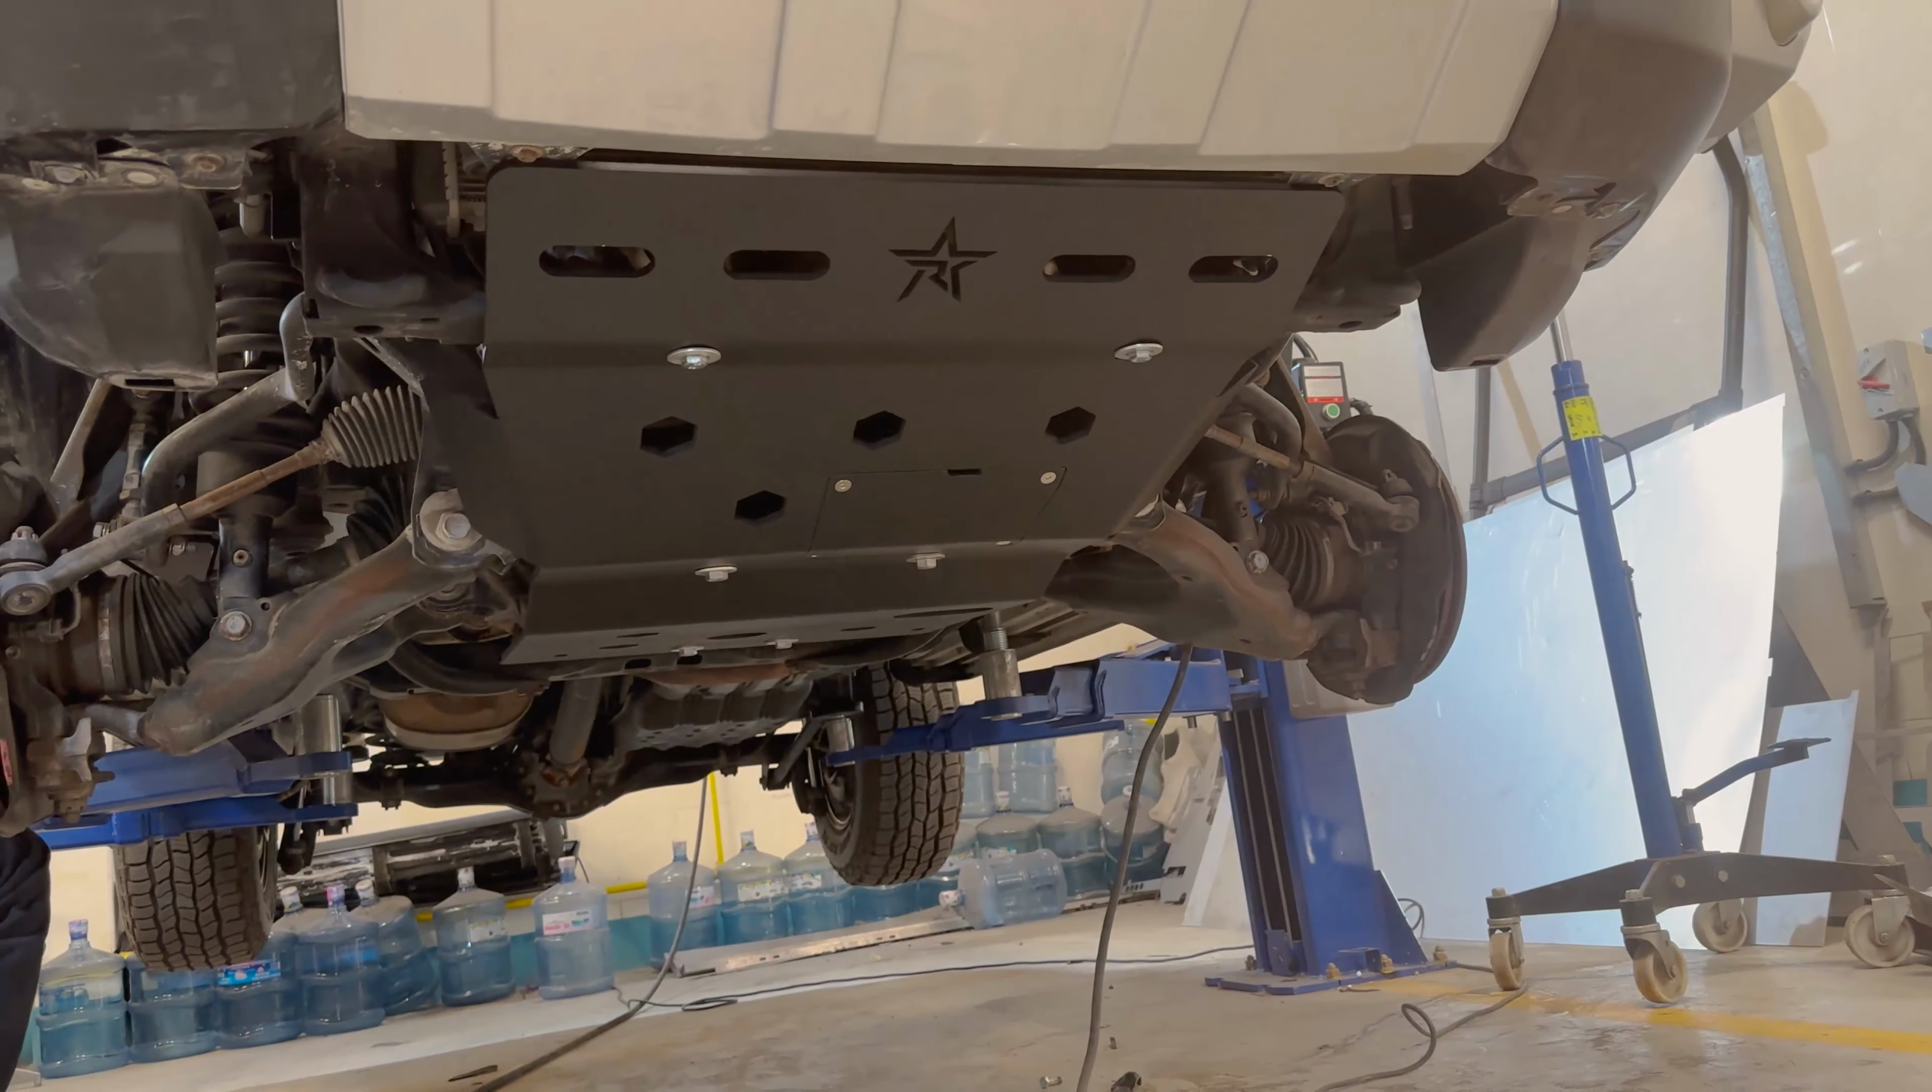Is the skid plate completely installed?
Yes.